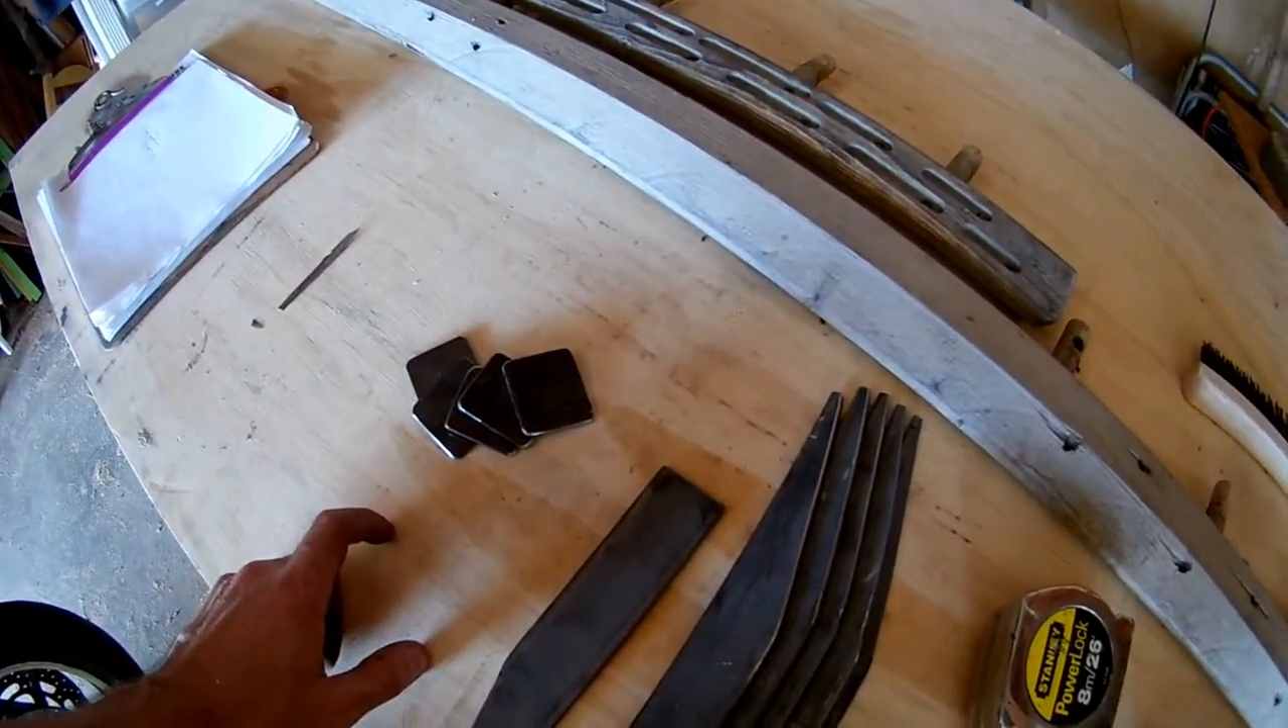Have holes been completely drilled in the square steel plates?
No.